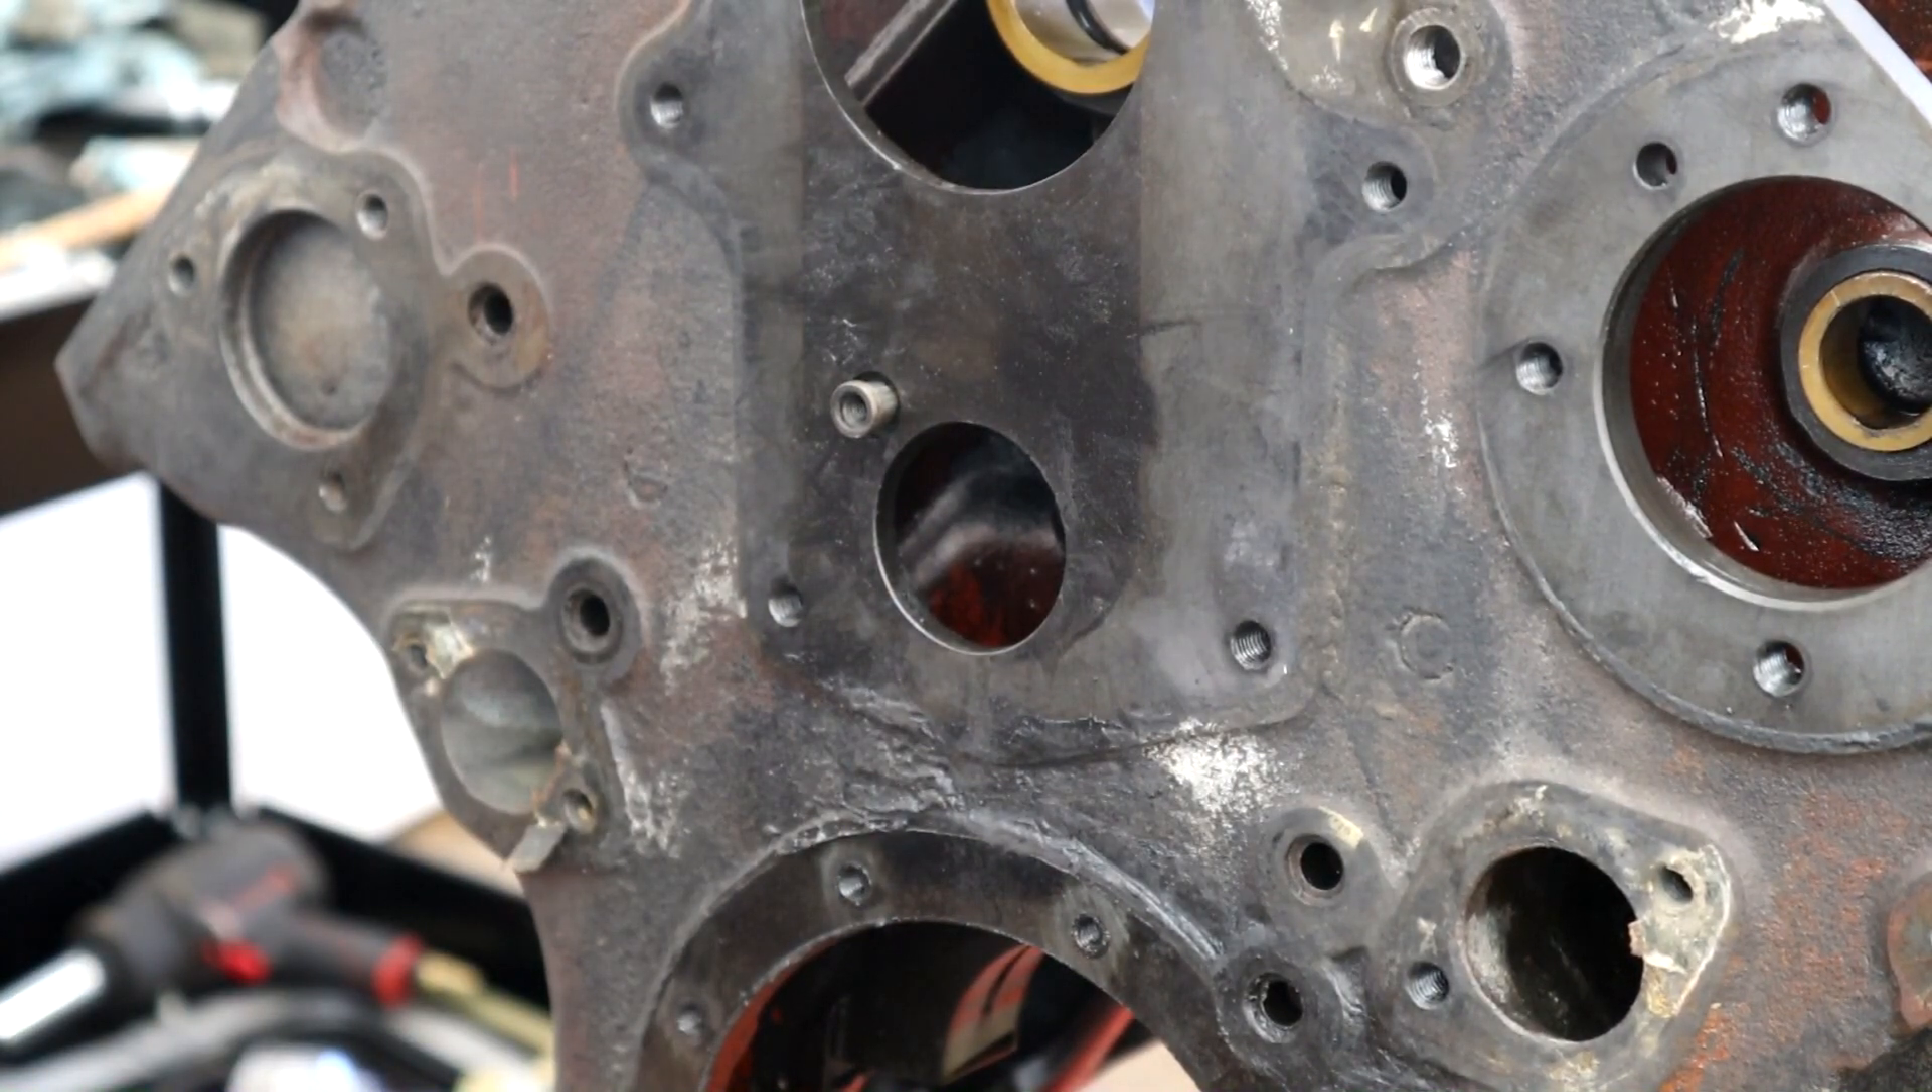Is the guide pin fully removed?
No.